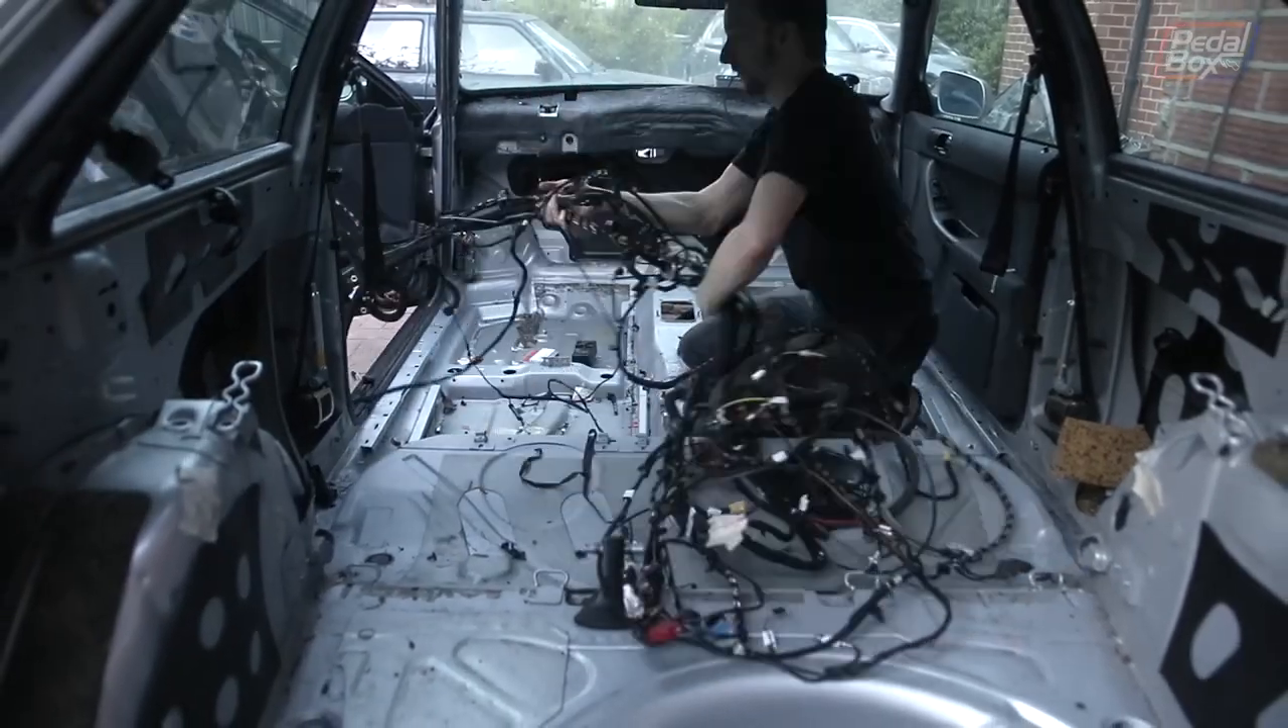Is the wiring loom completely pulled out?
No.